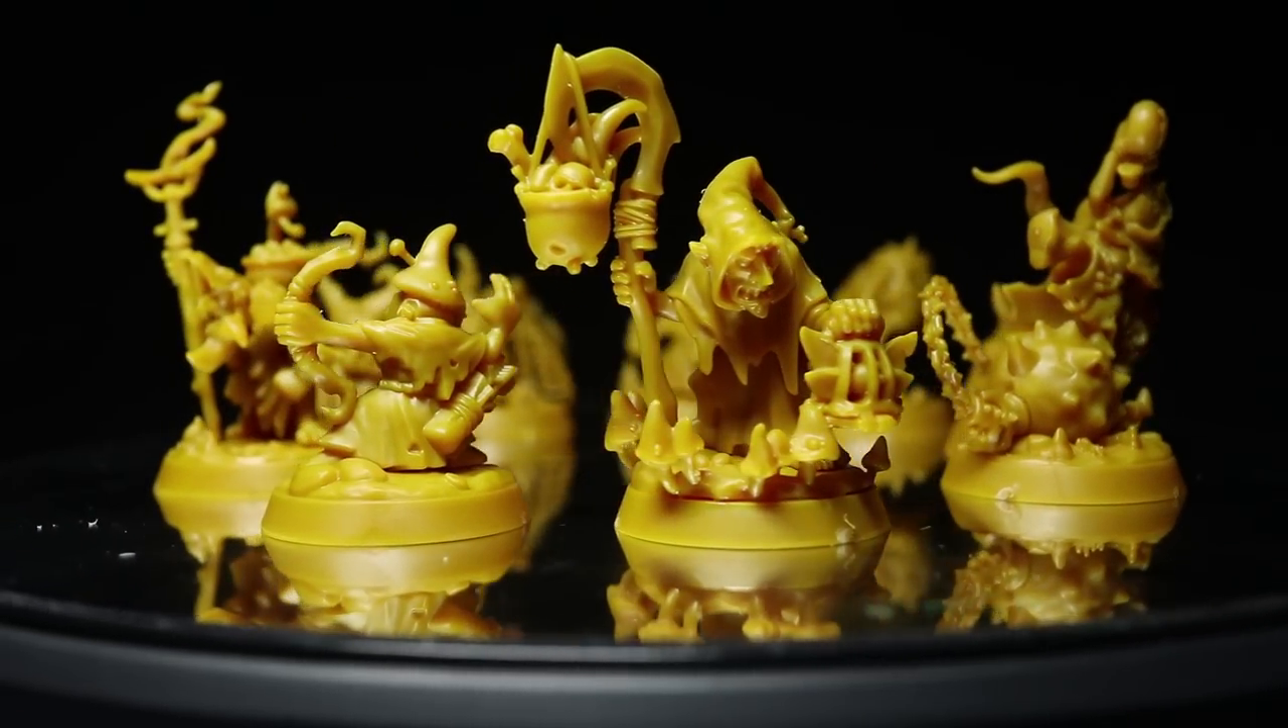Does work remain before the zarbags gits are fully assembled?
No.